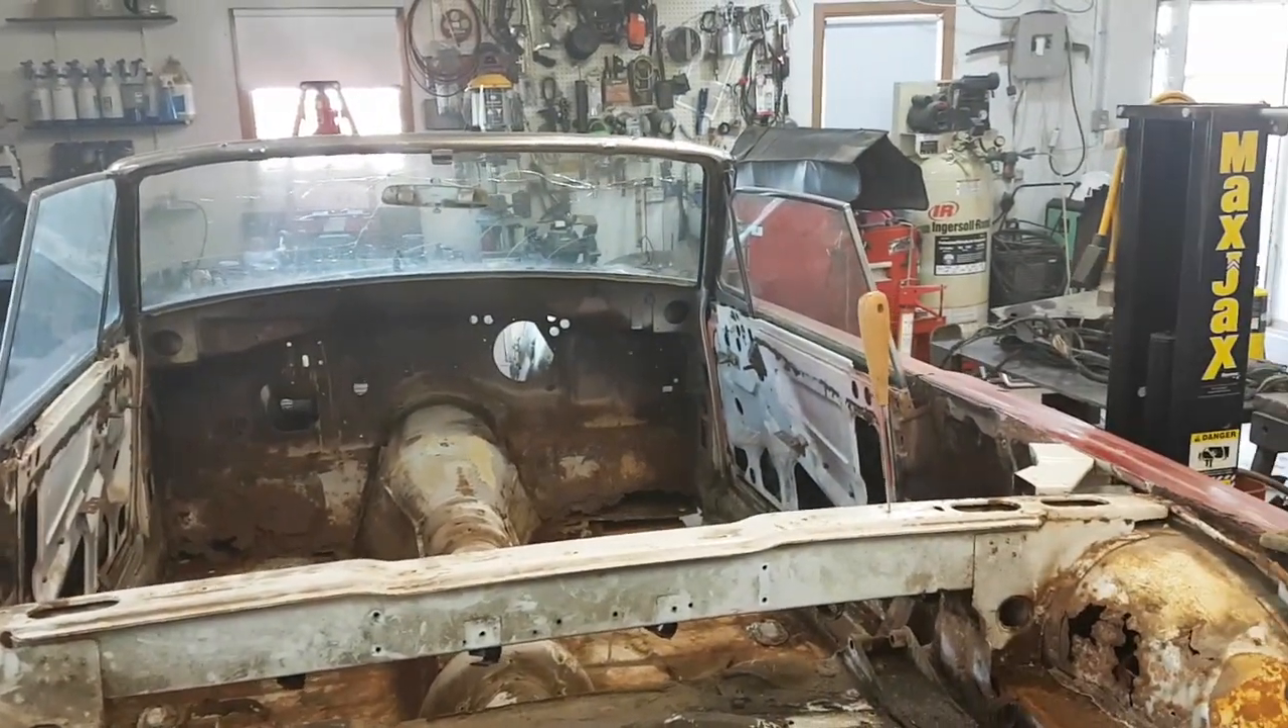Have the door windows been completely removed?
No.